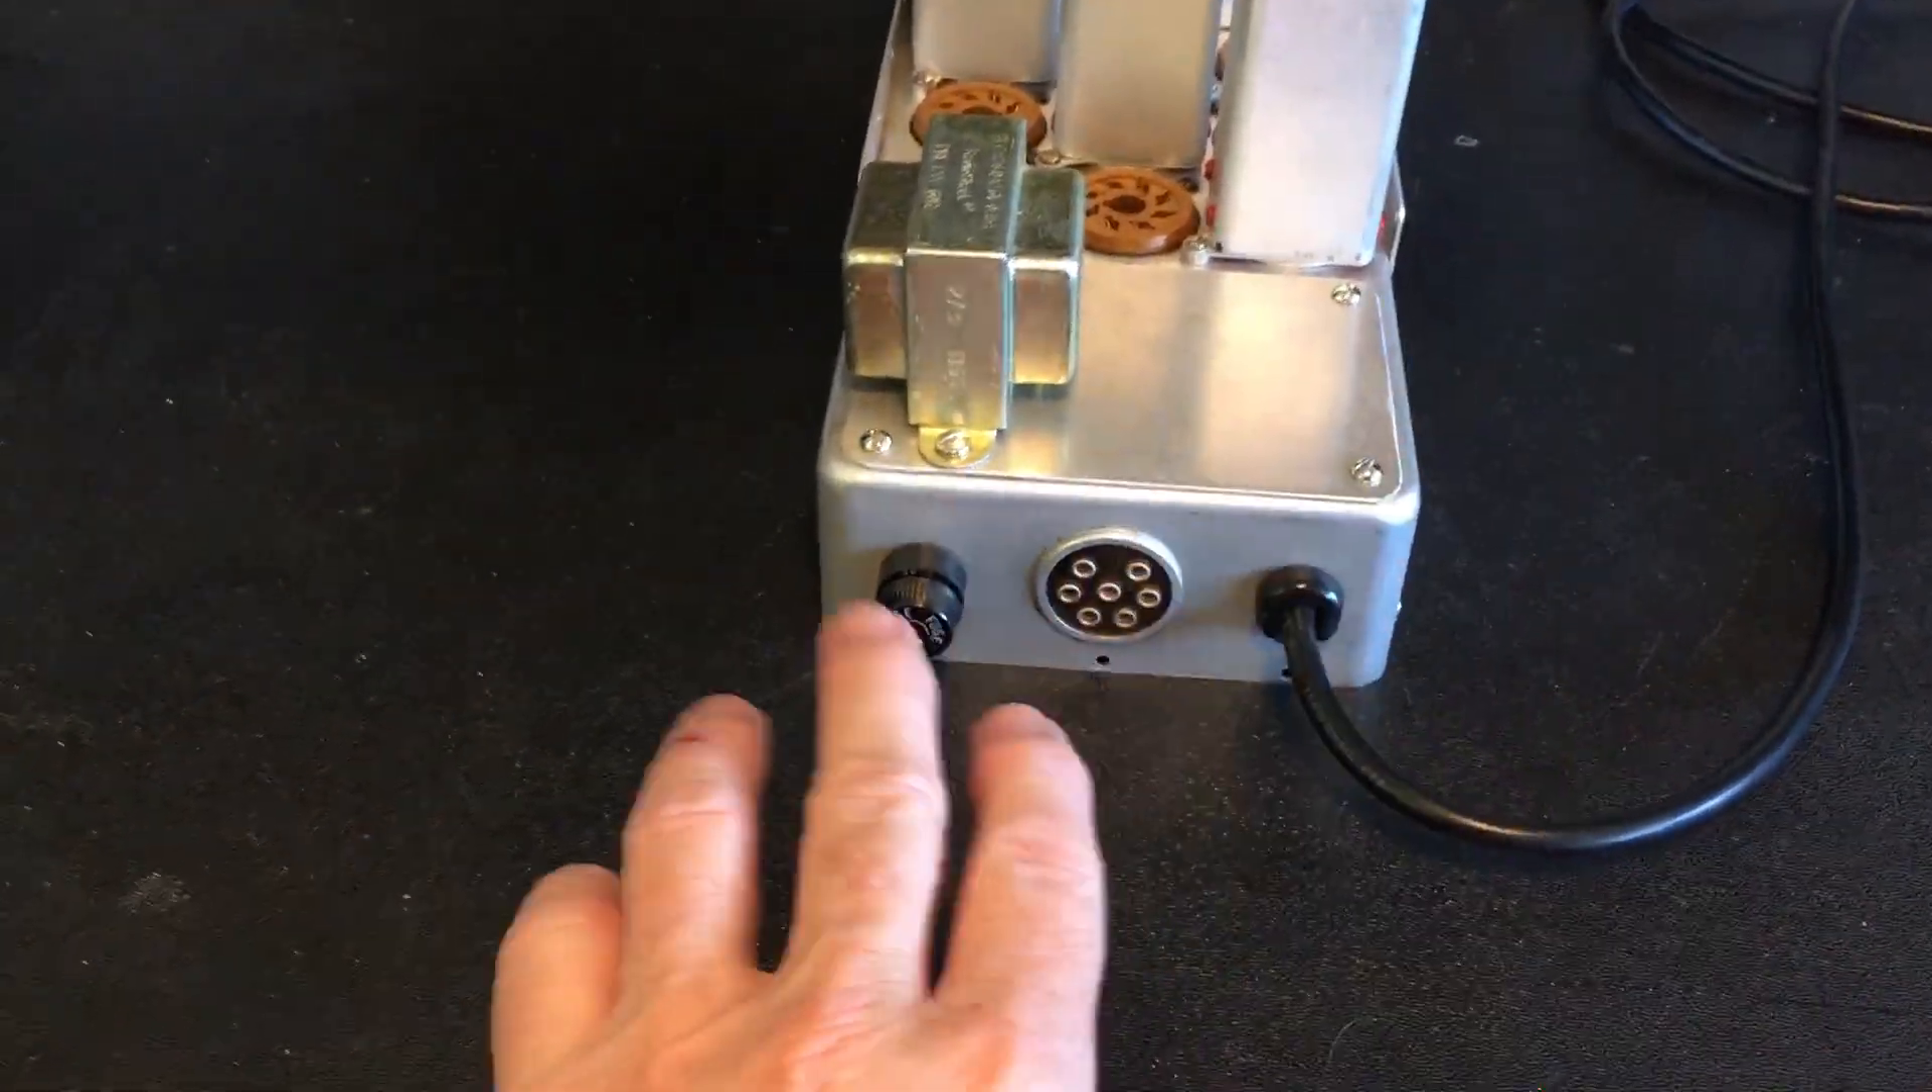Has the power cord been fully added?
Yes.